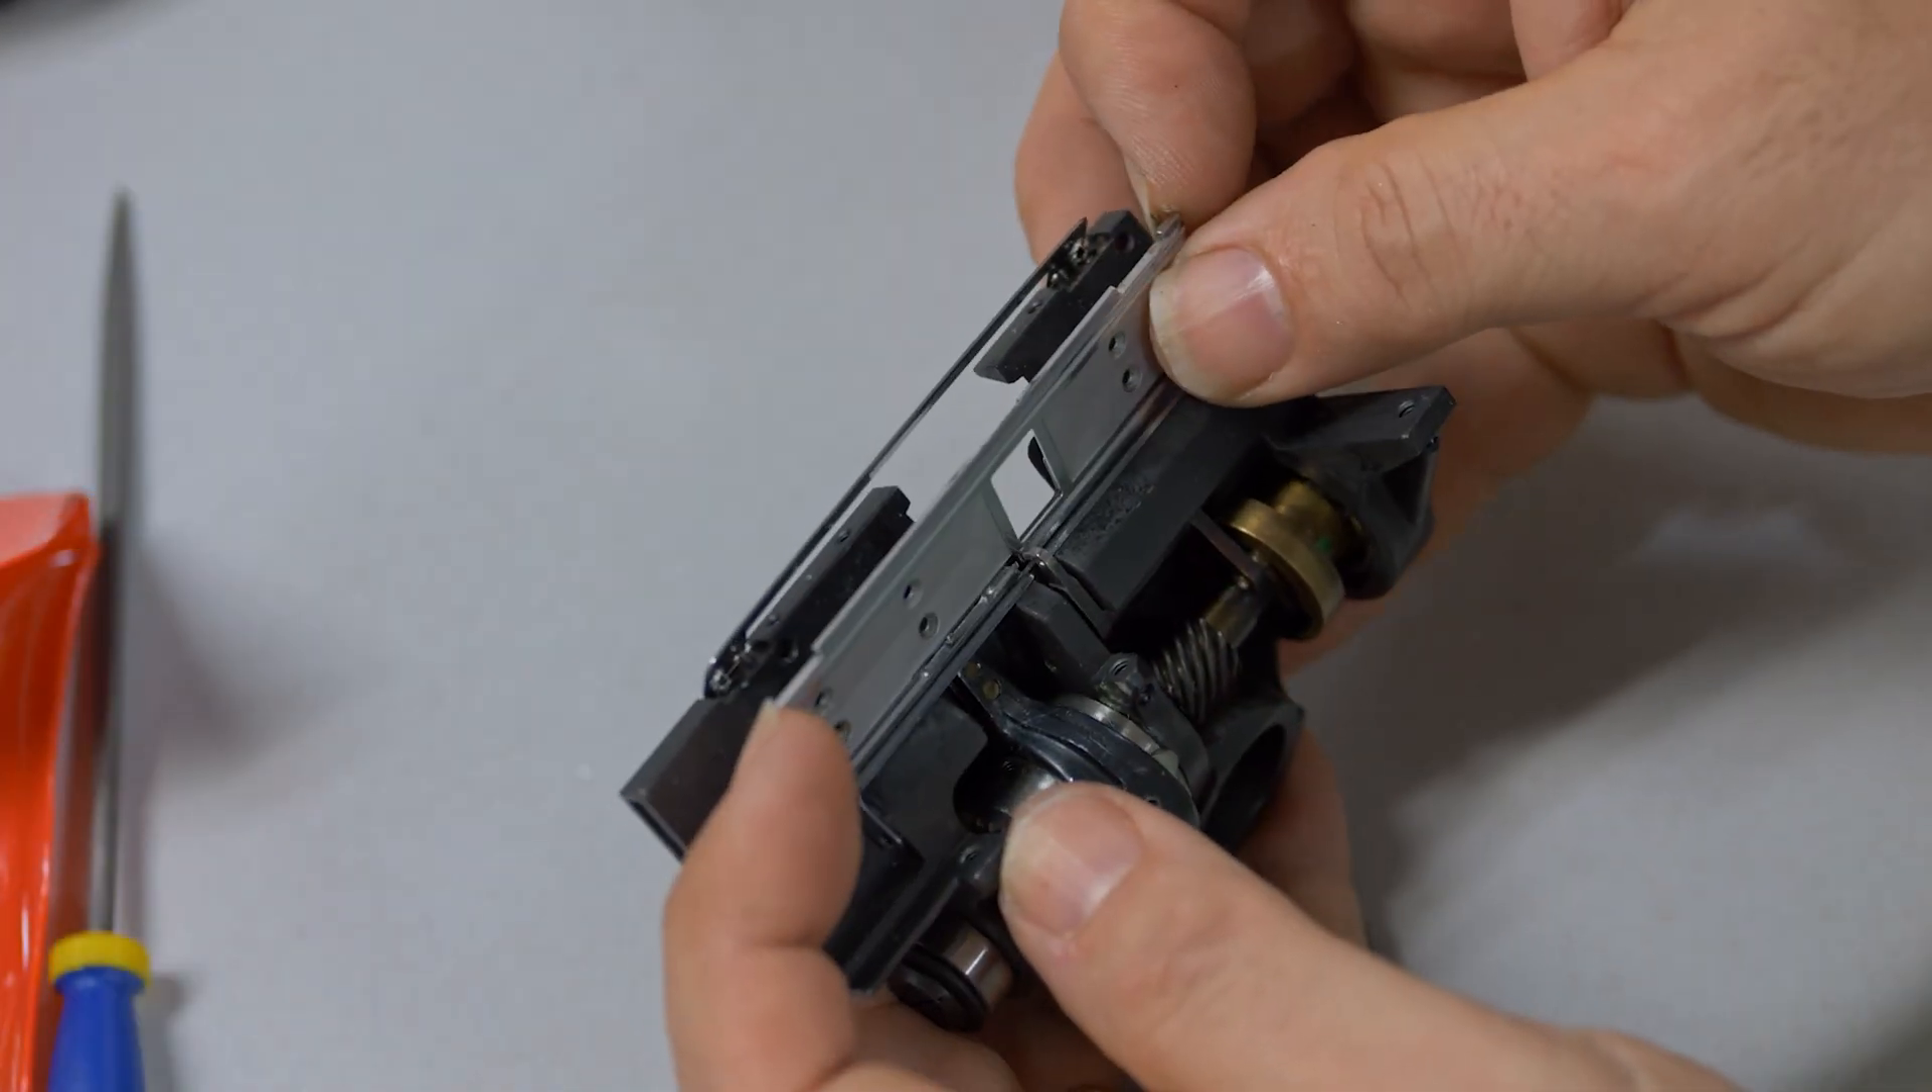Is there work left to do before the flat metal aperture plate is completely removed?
Yes.